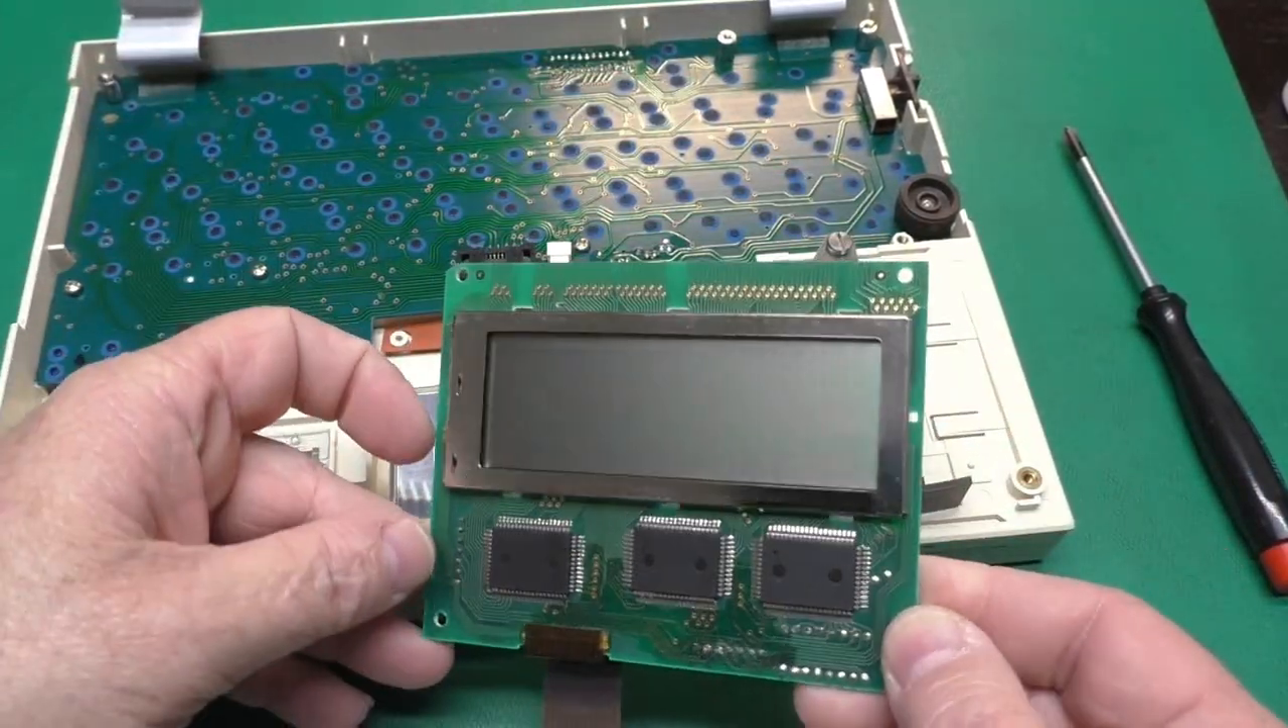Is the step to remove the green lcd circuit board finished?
Yes.